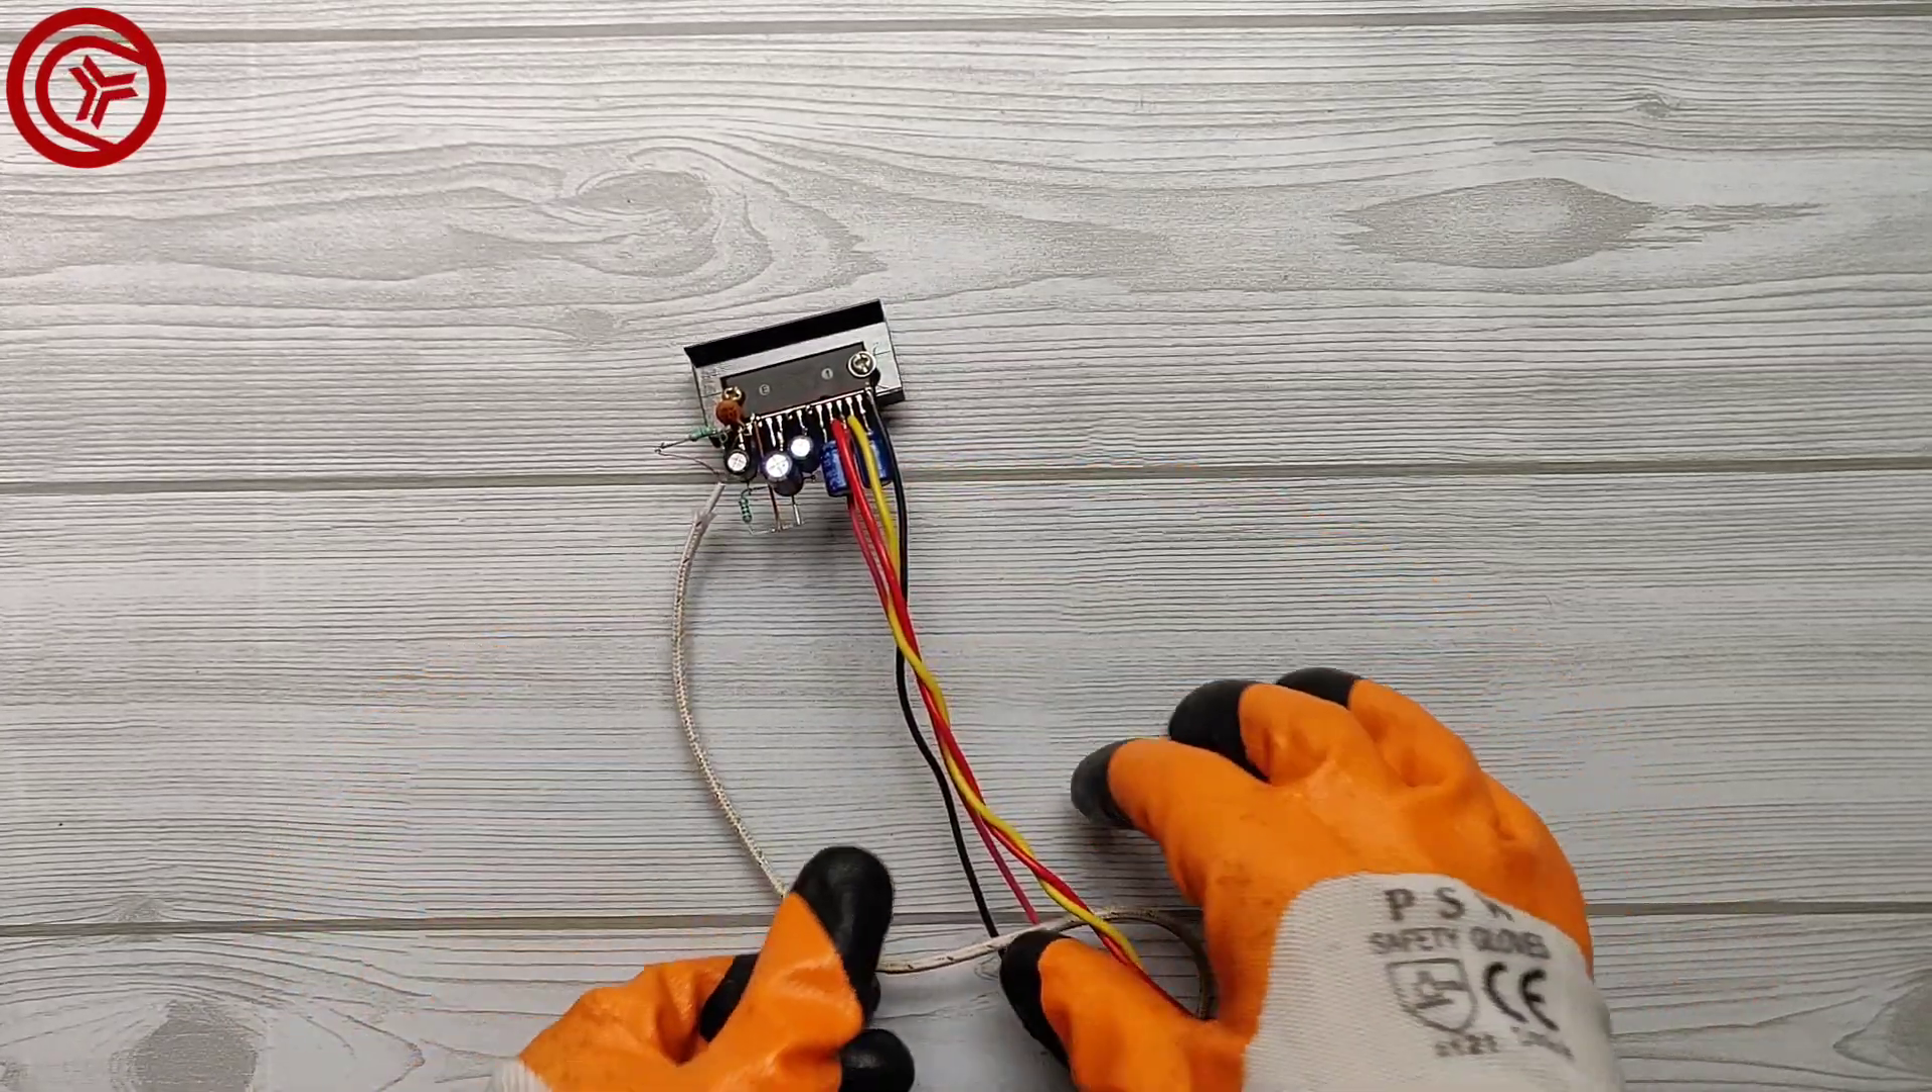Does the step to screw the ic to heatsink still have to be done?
No.